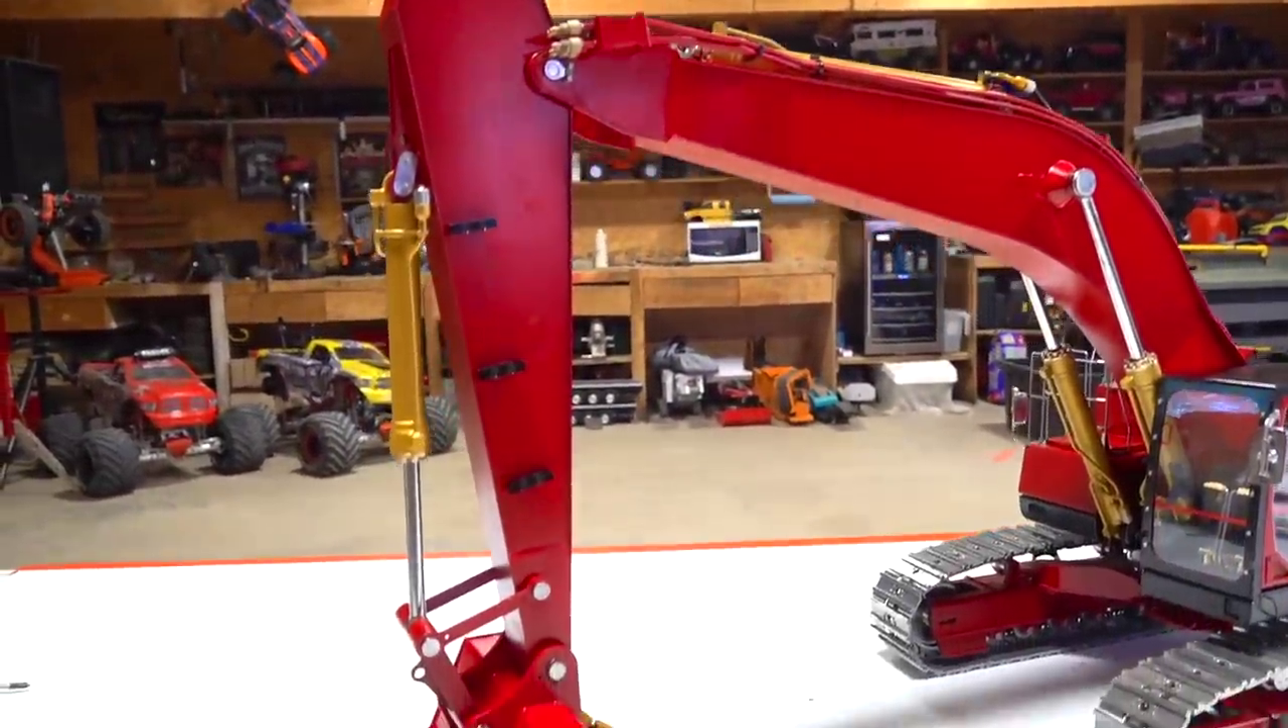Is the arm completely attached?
Yes.